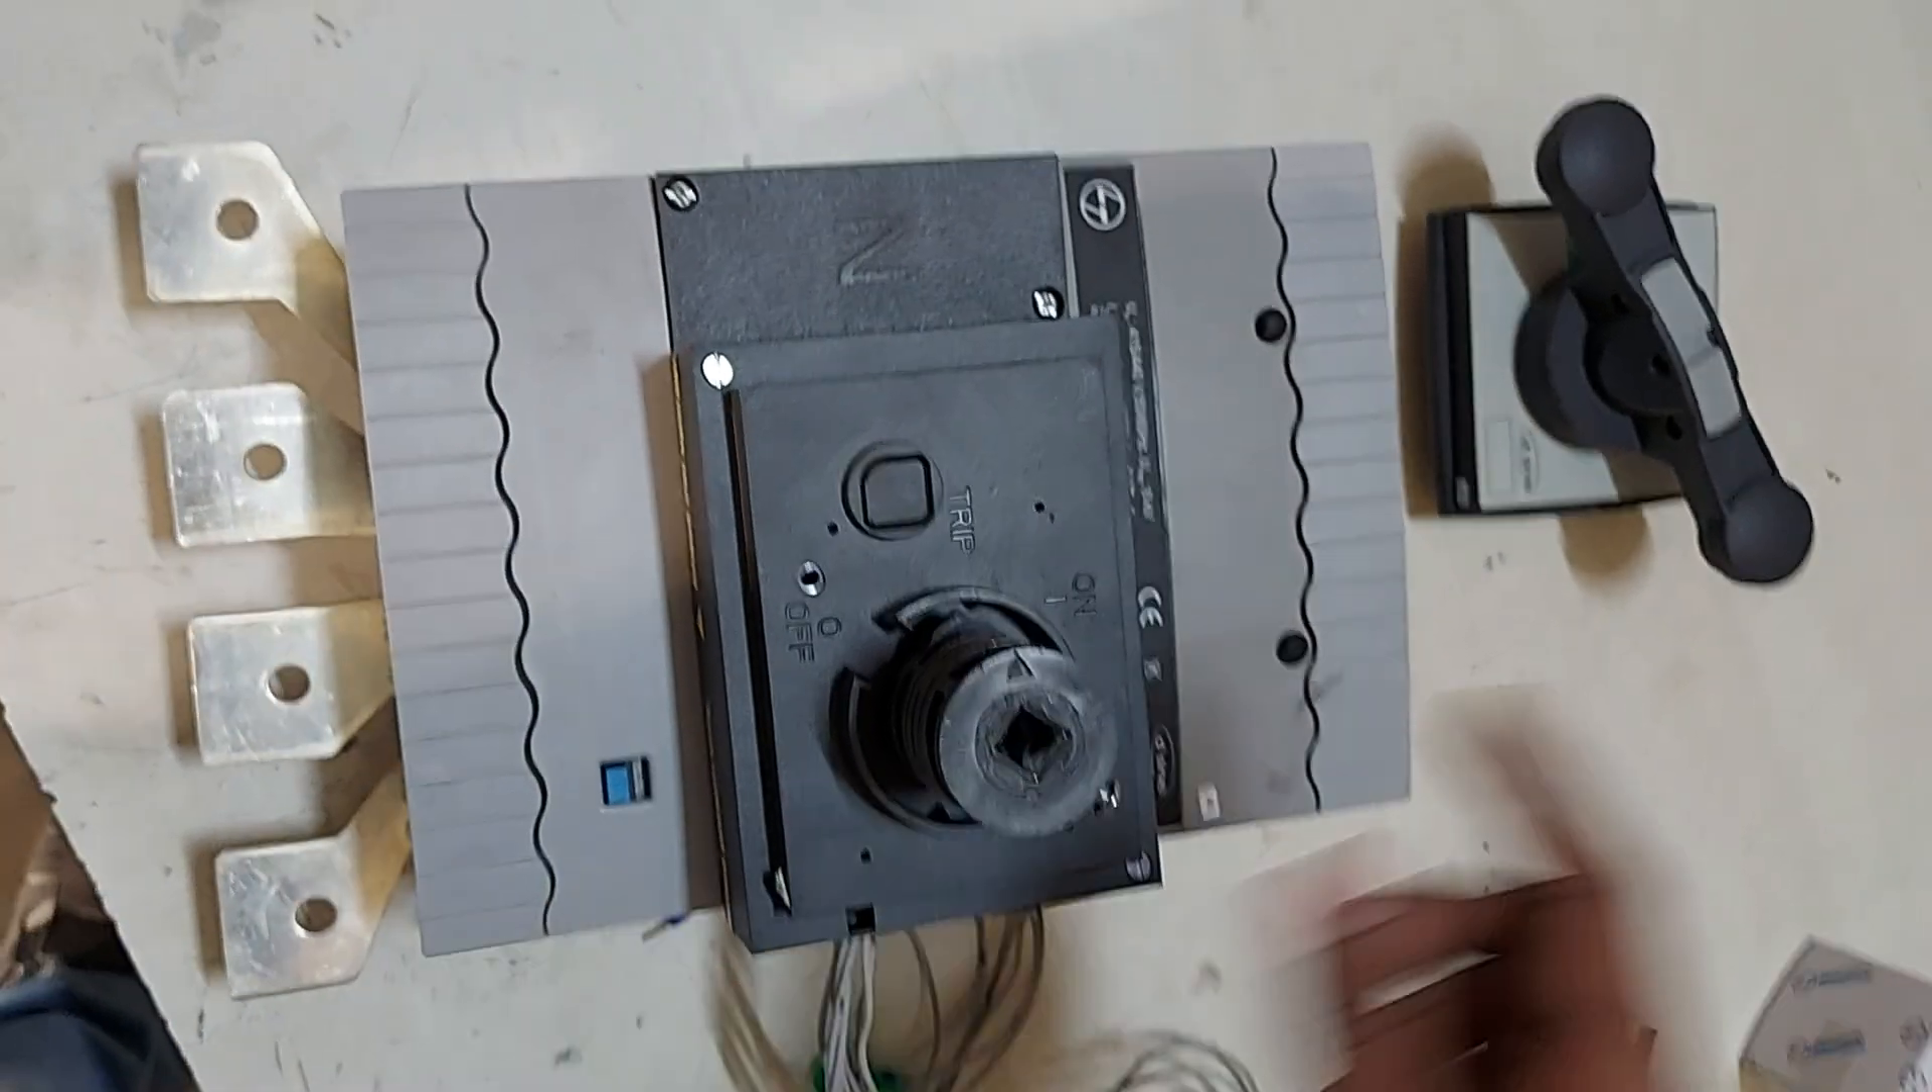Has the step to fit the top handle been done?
No.